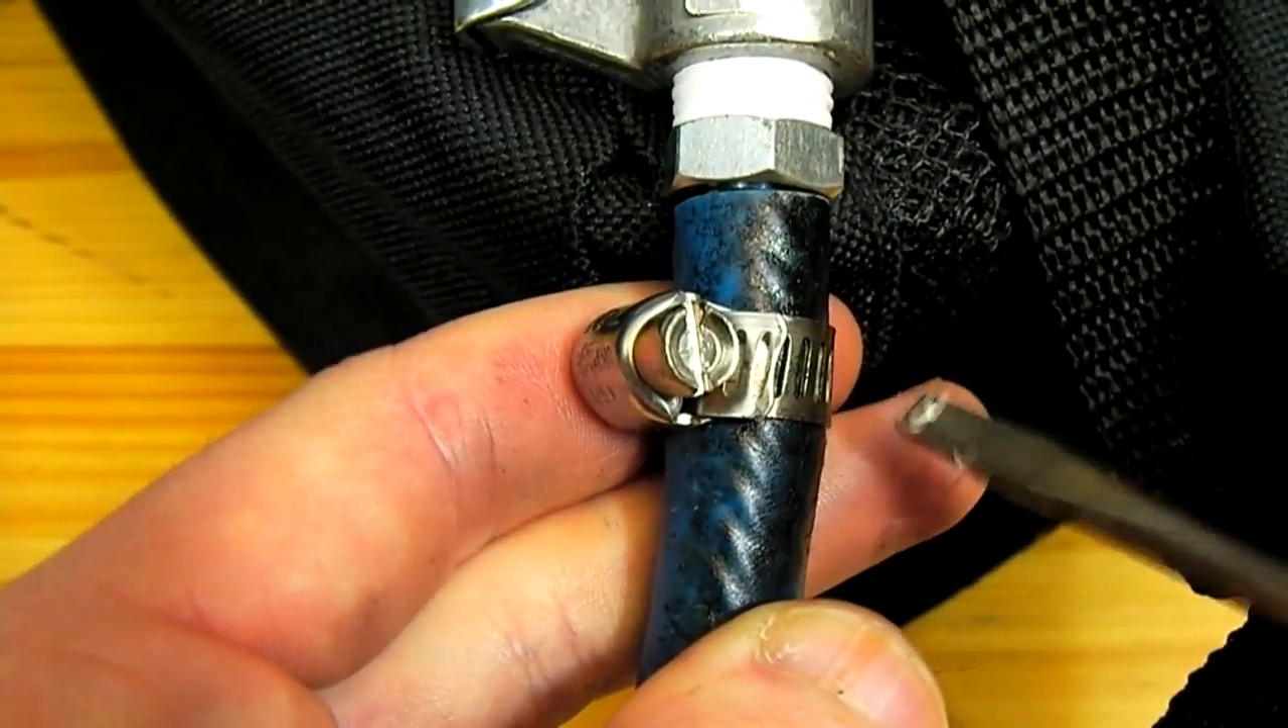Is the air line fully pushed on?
Yes.